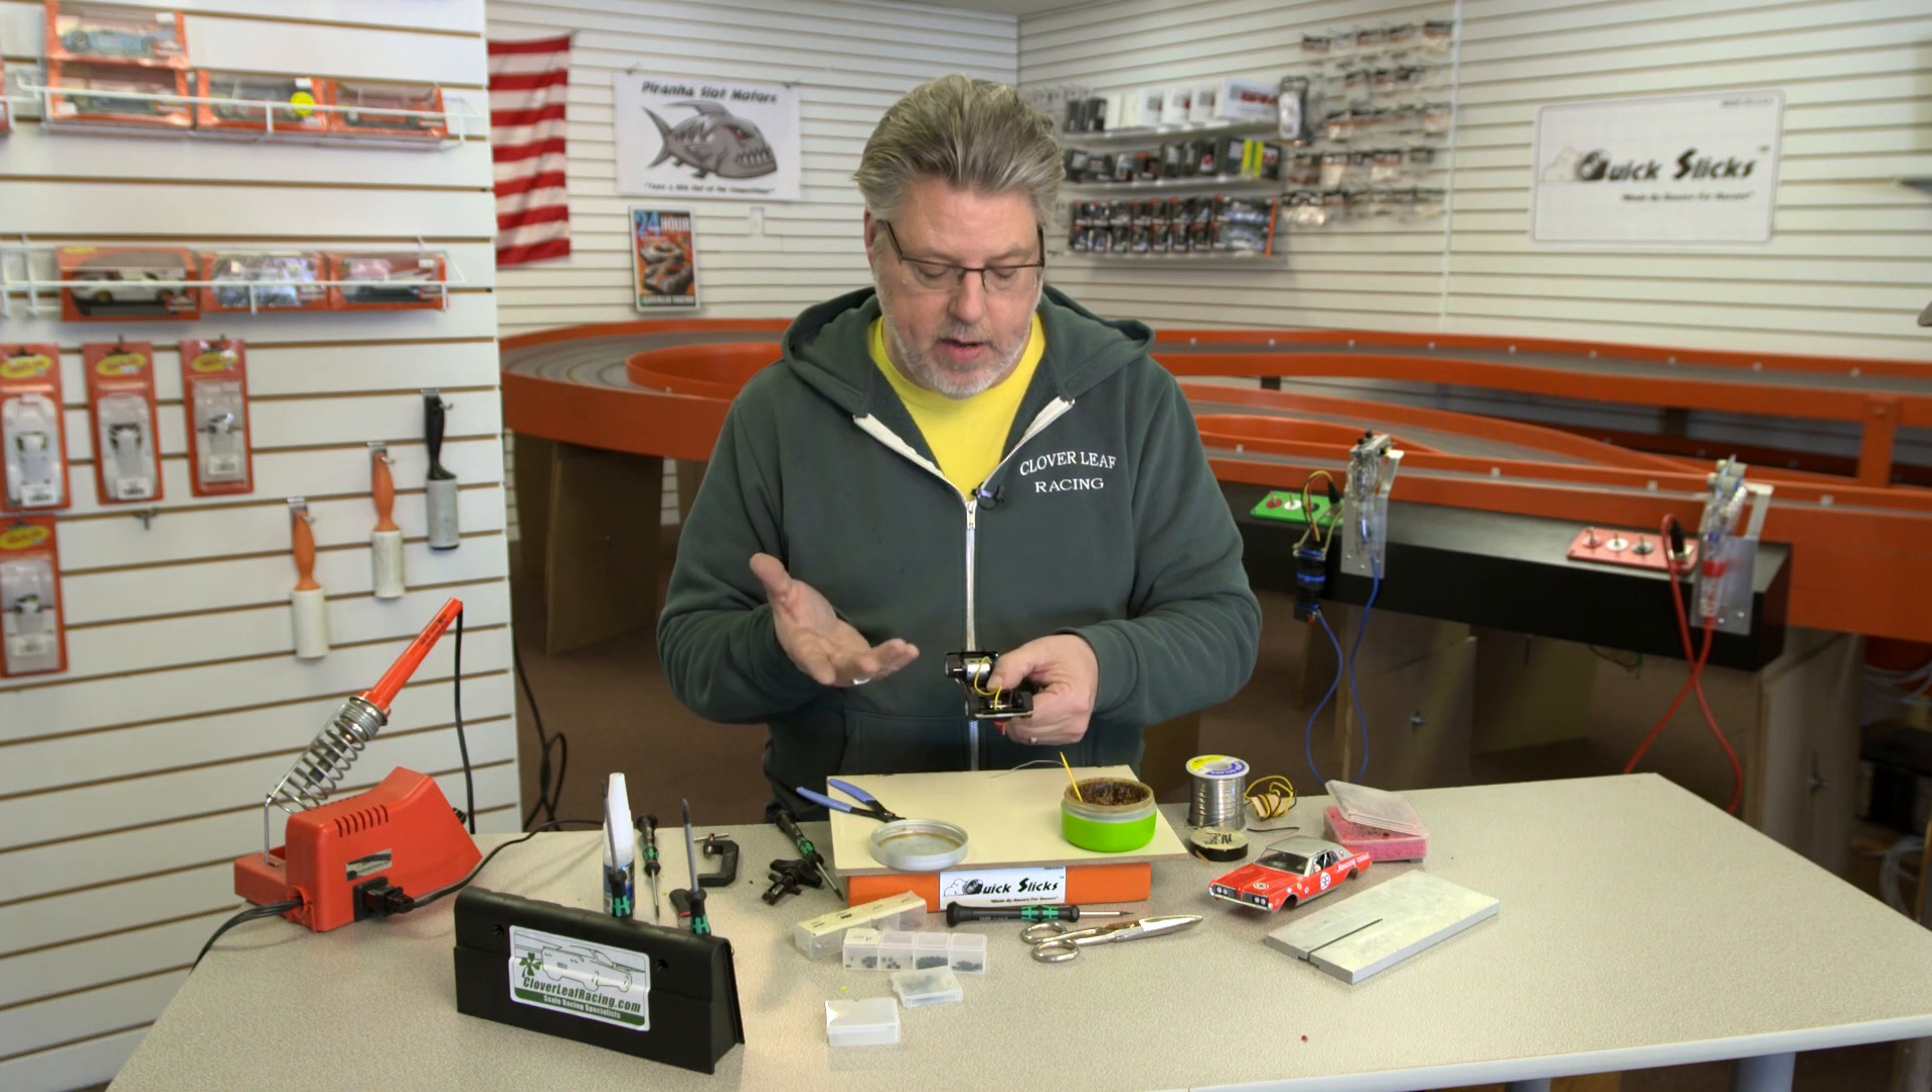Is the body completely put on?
No.